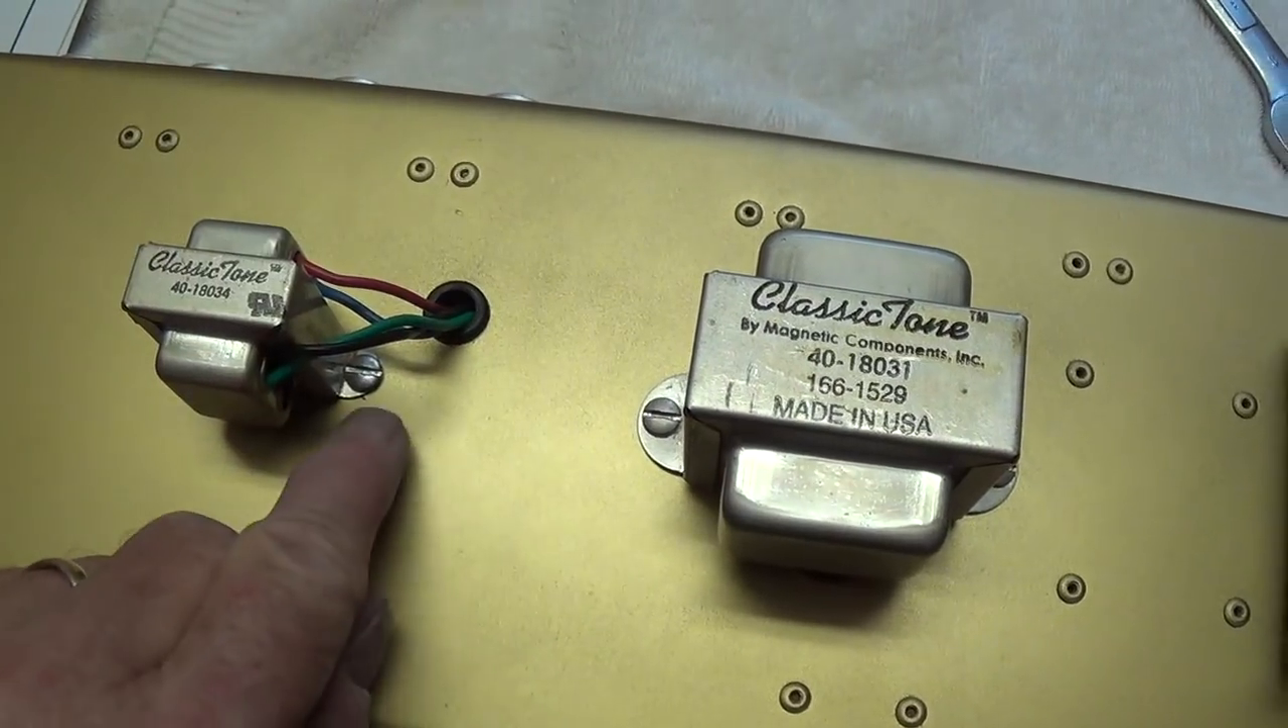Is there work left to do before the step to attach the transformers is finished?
No.